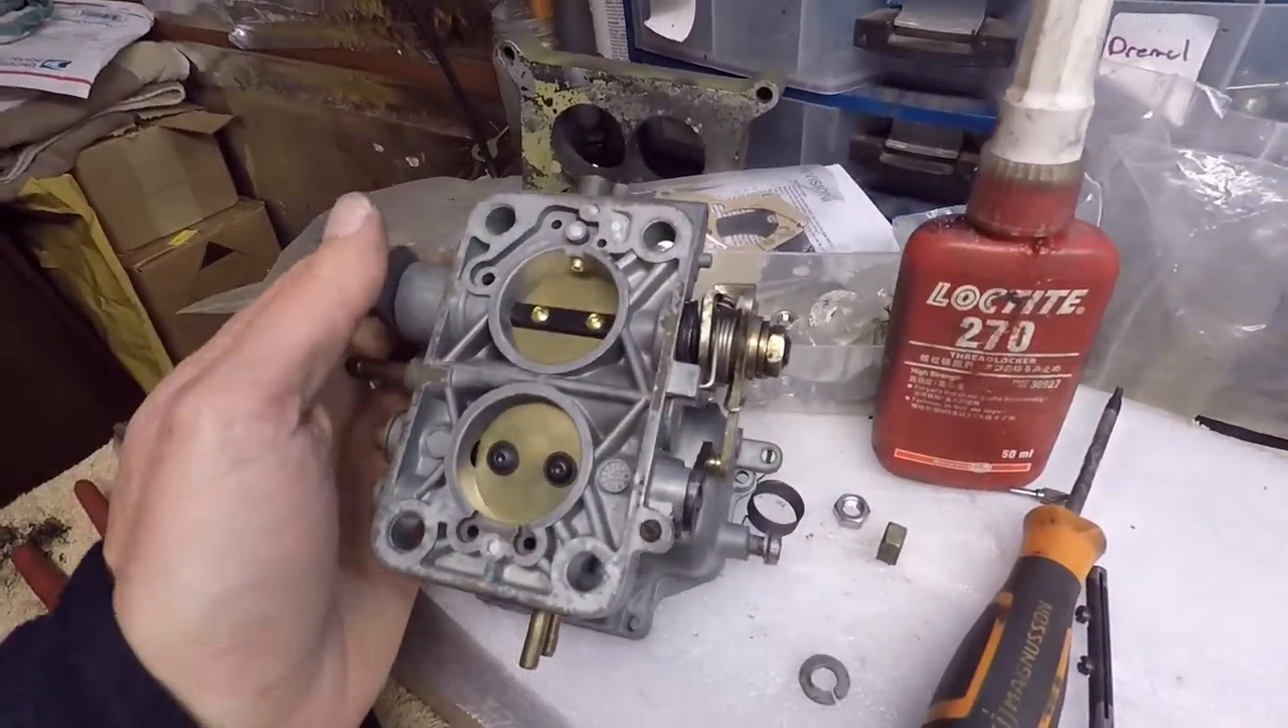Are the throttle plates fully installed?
Yes.